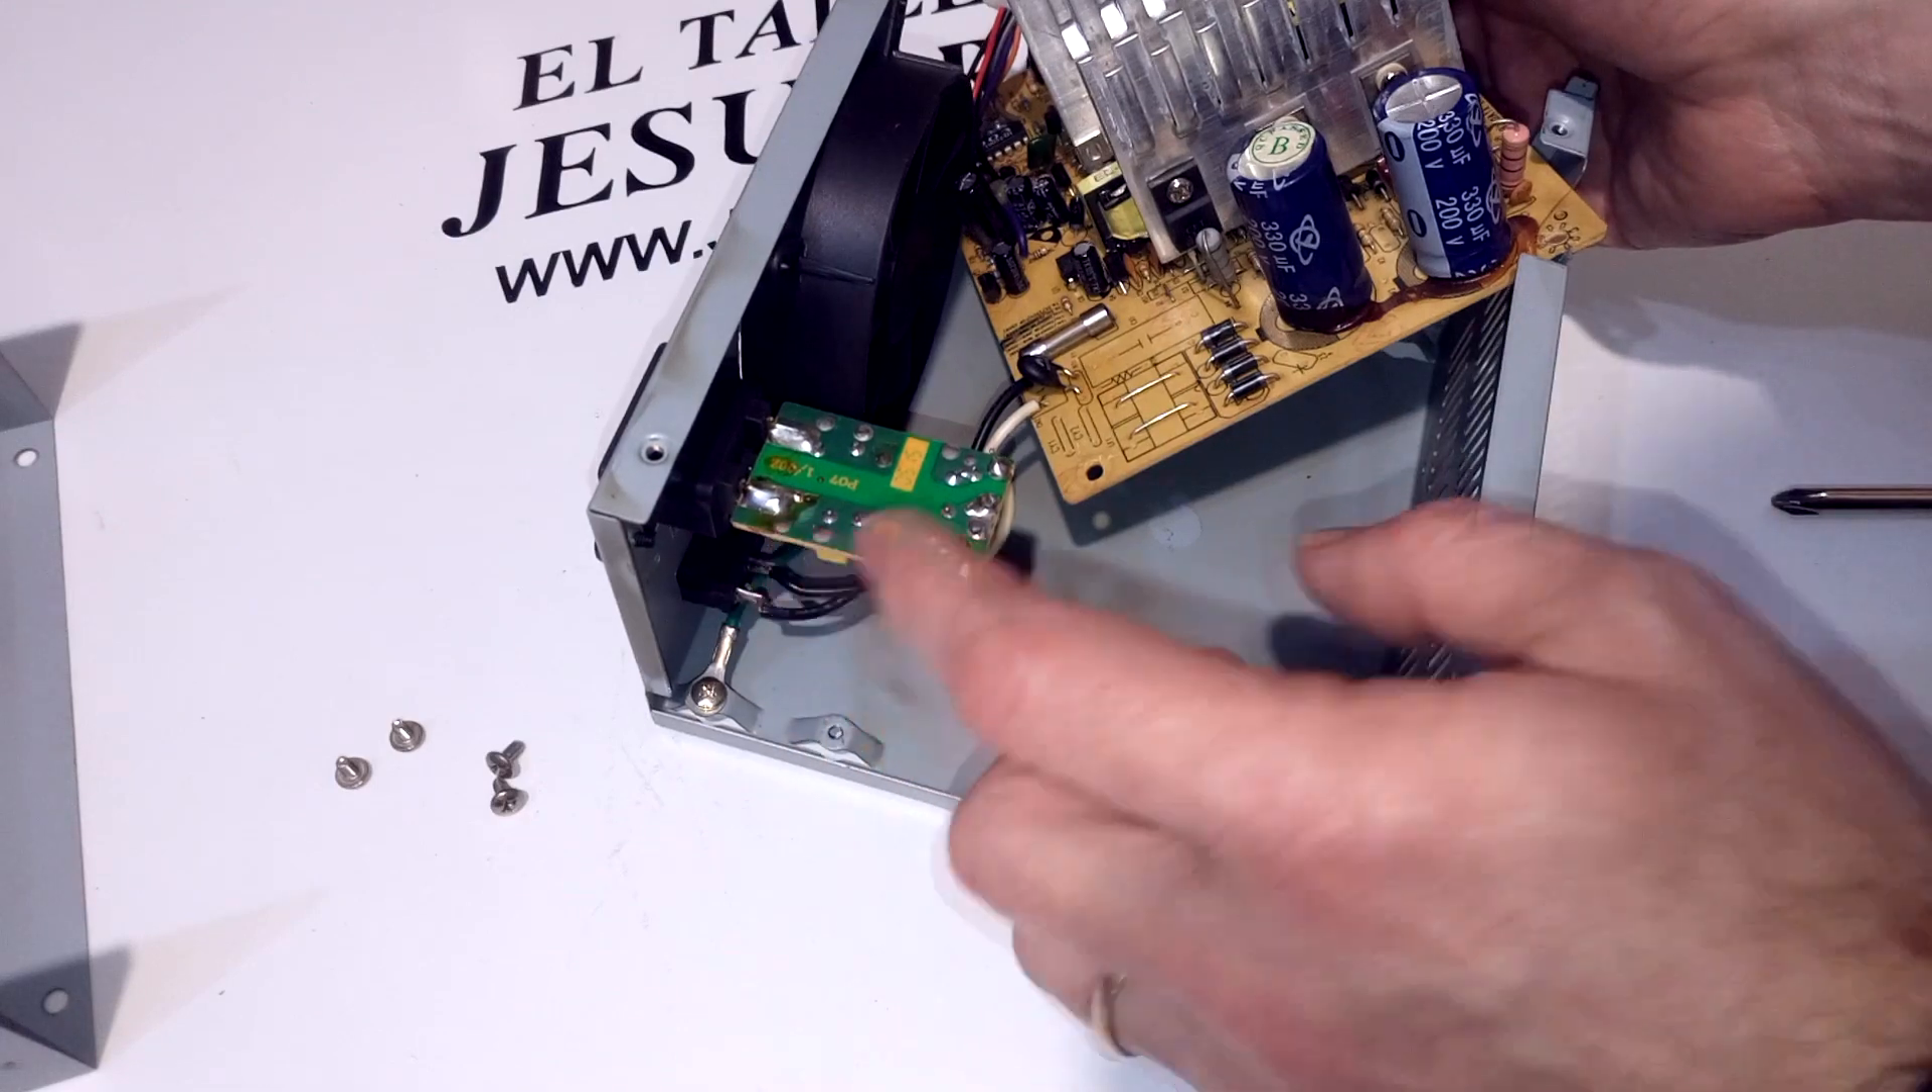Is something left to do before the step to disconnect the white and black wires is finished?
Yes.